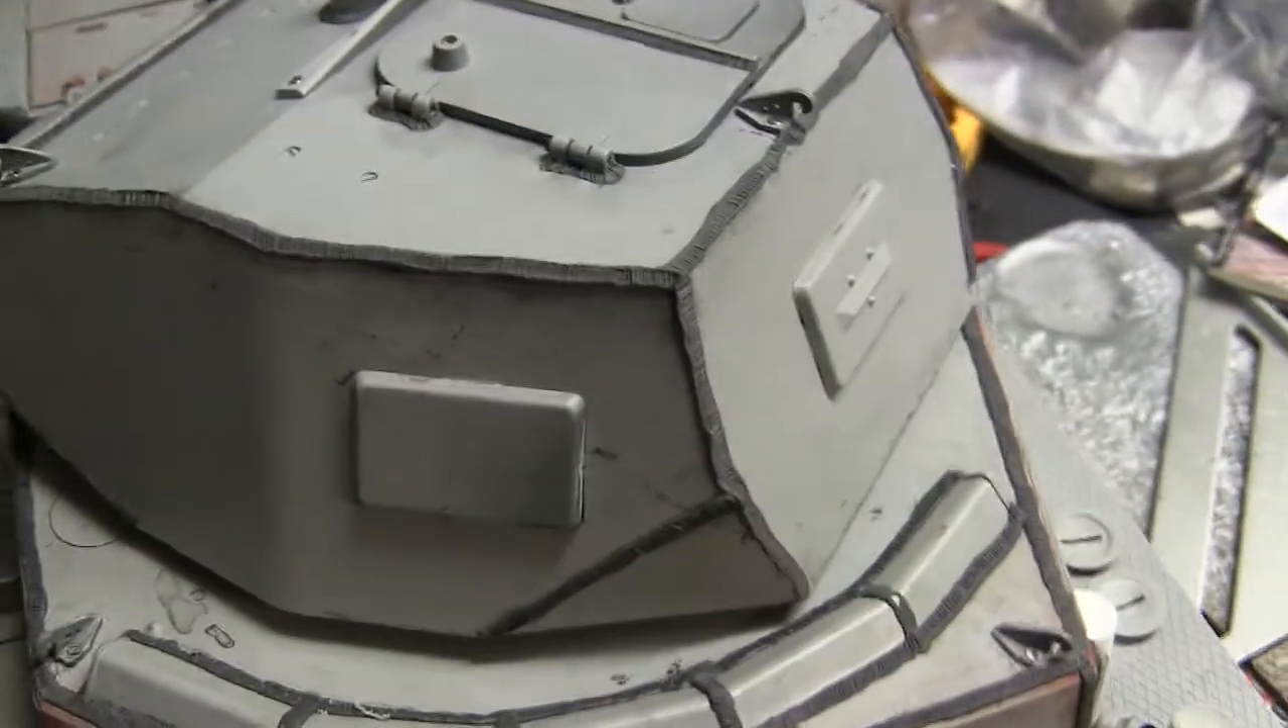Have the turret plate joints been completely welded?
Yes.